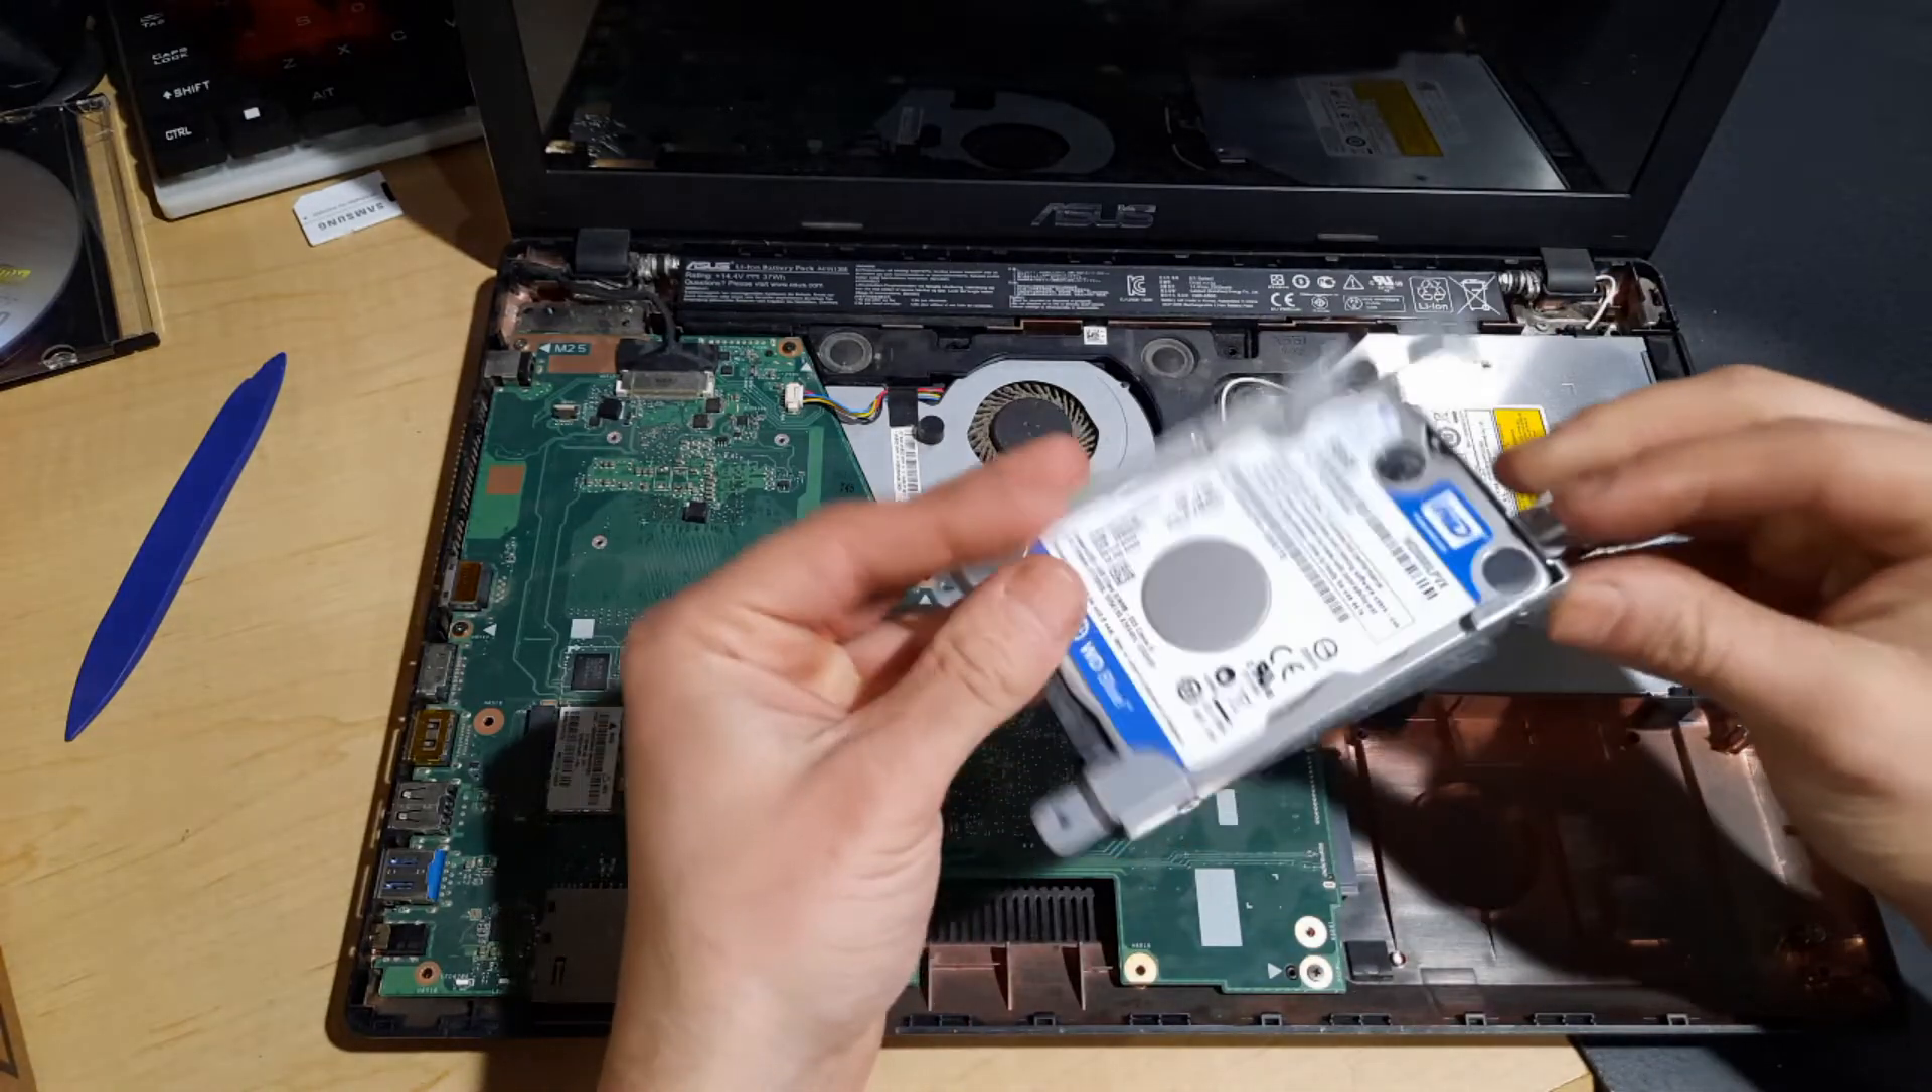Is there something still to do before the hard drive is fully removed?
No.